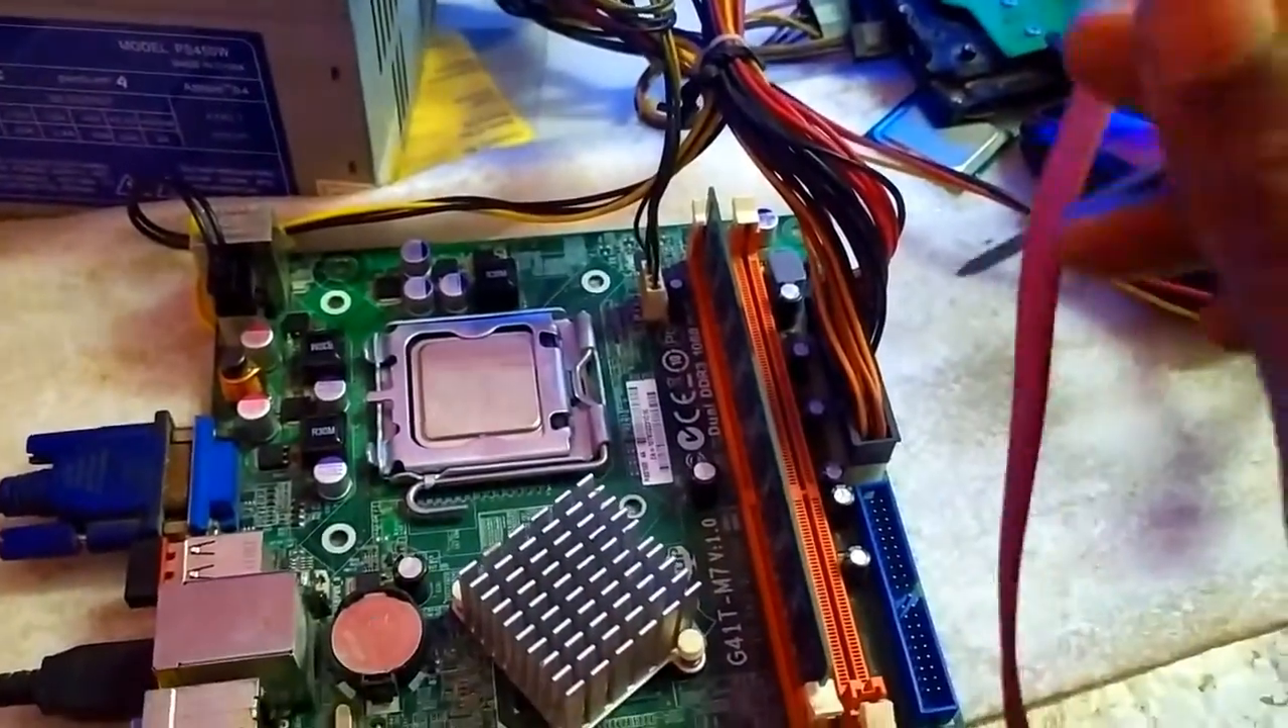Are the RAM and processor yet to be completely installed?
No.